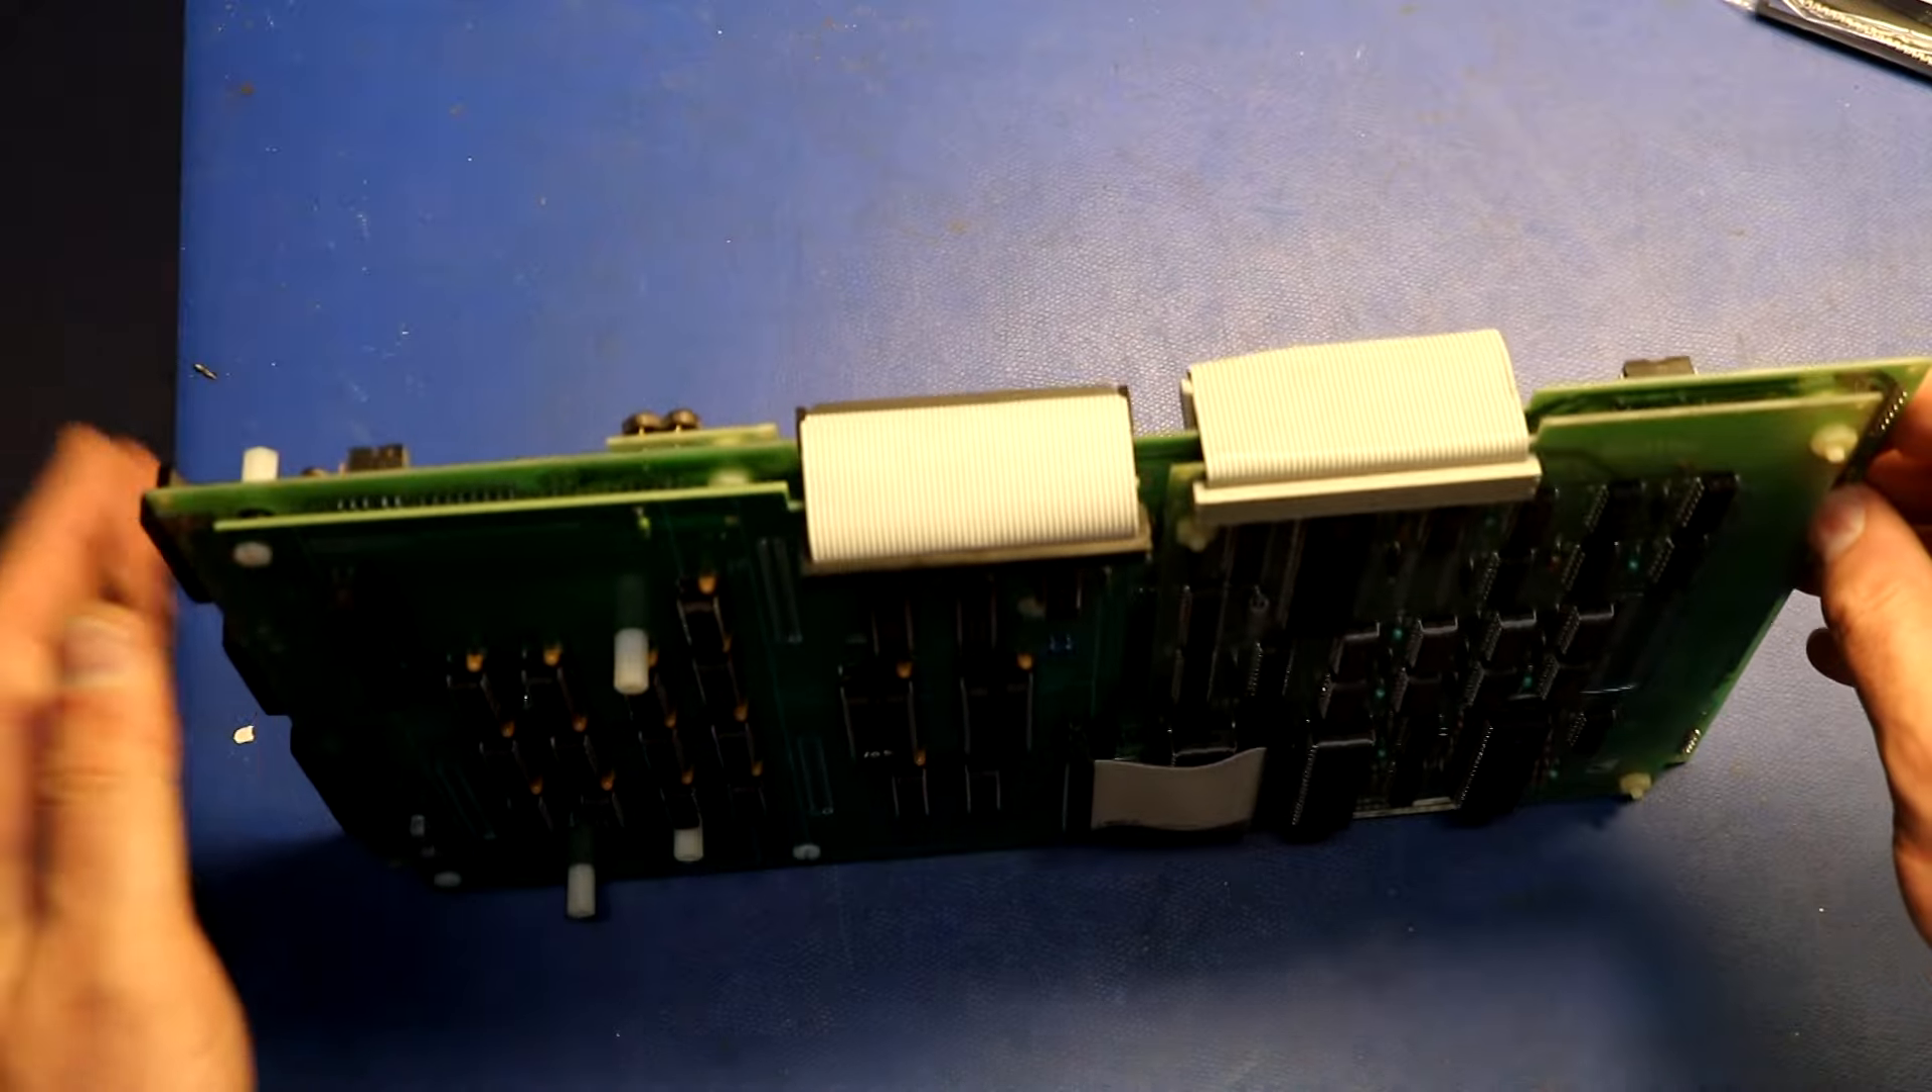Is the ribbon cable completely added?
Yes.